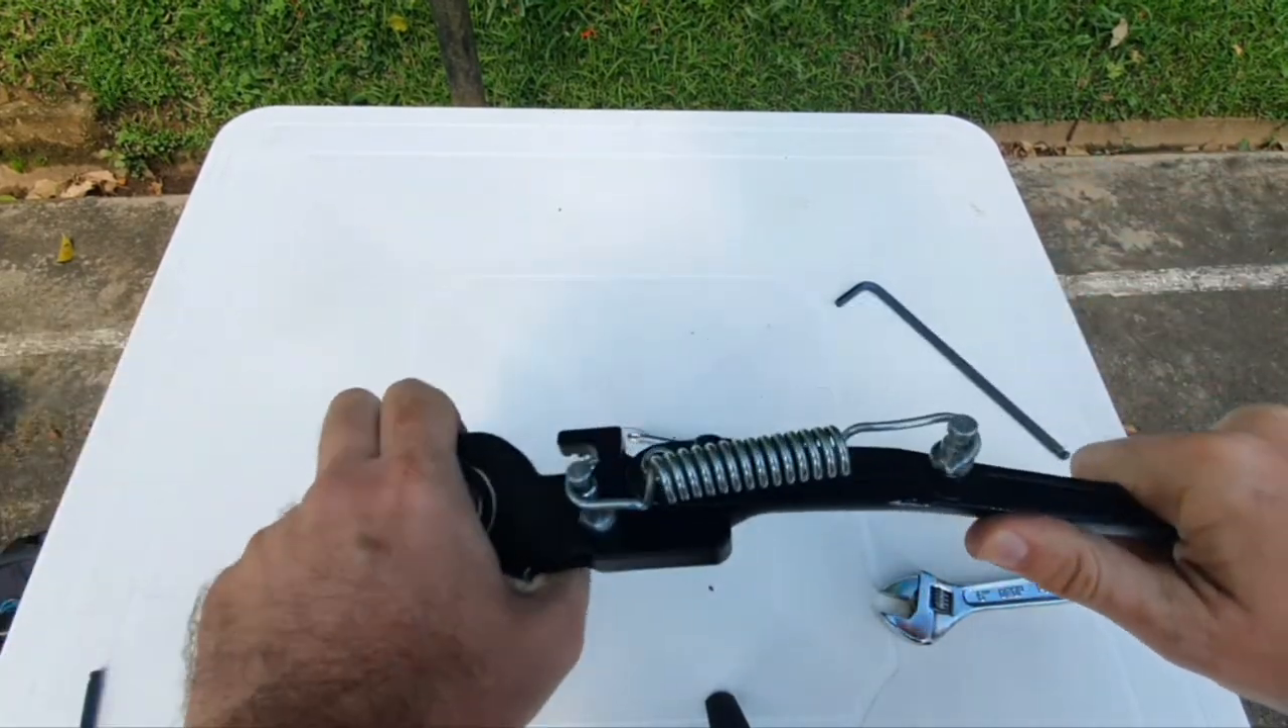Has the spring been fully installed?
Yes.